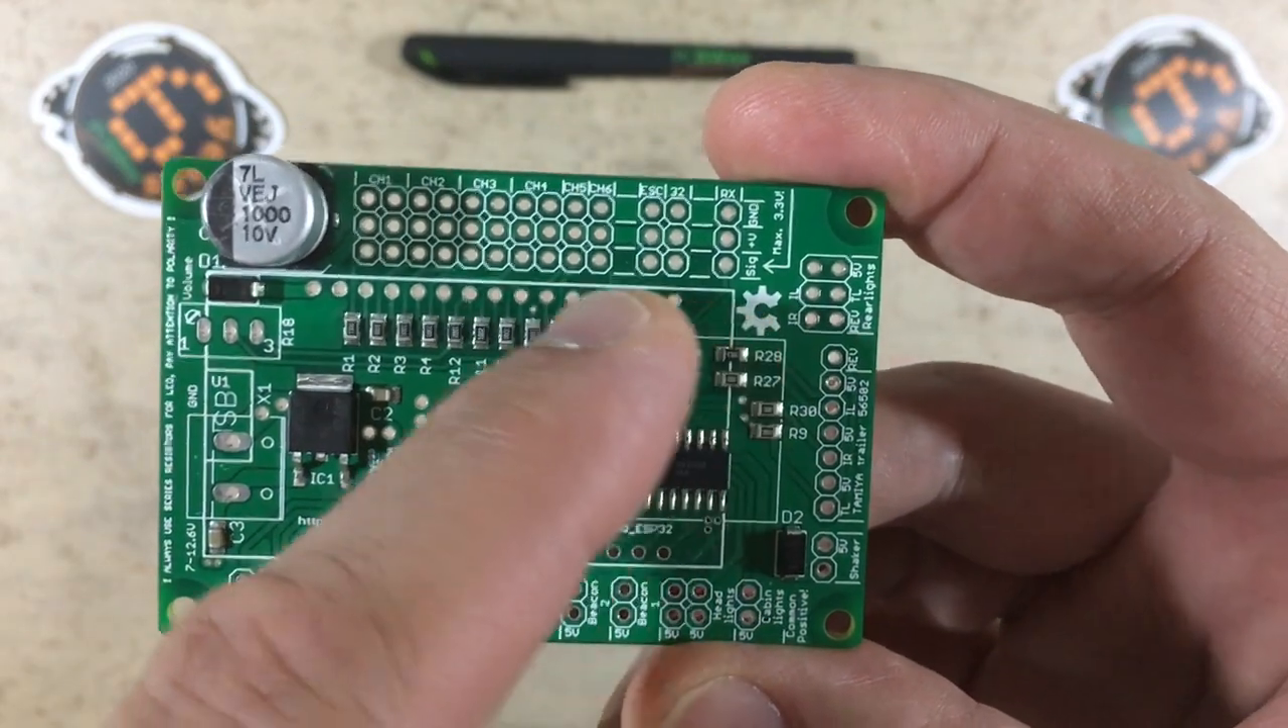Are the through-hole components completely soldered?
No.